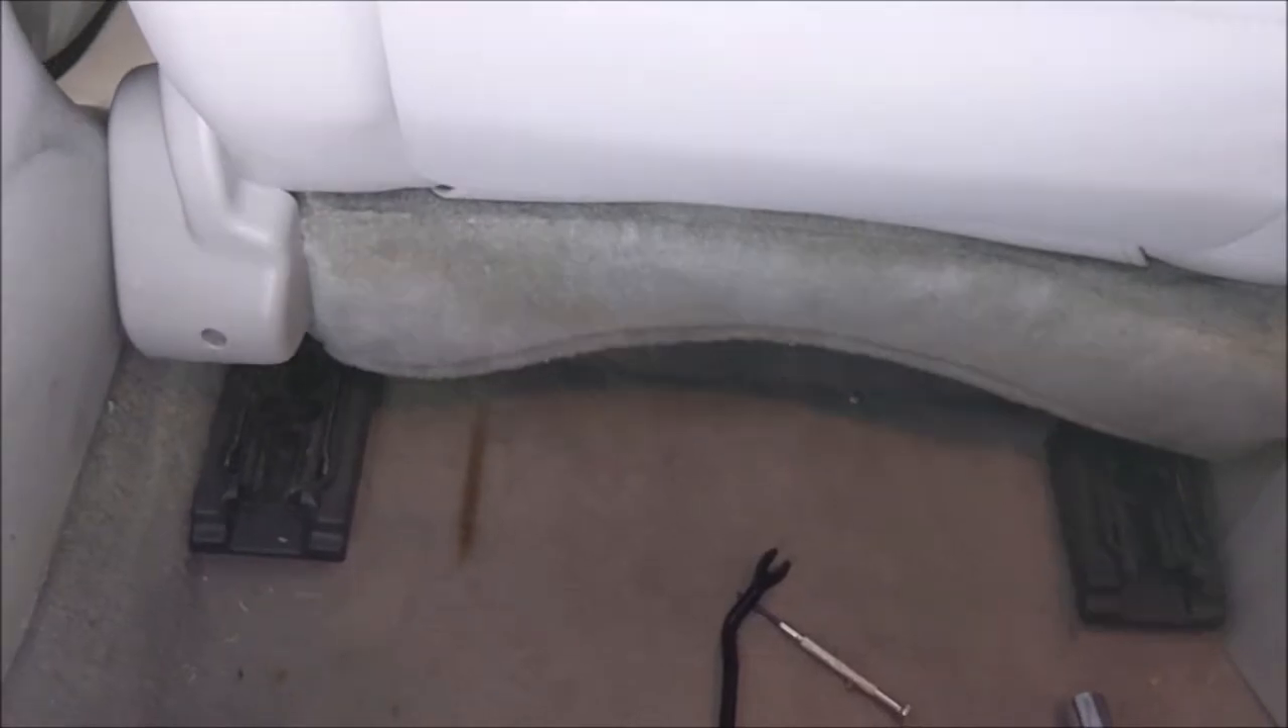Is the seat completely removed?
No.